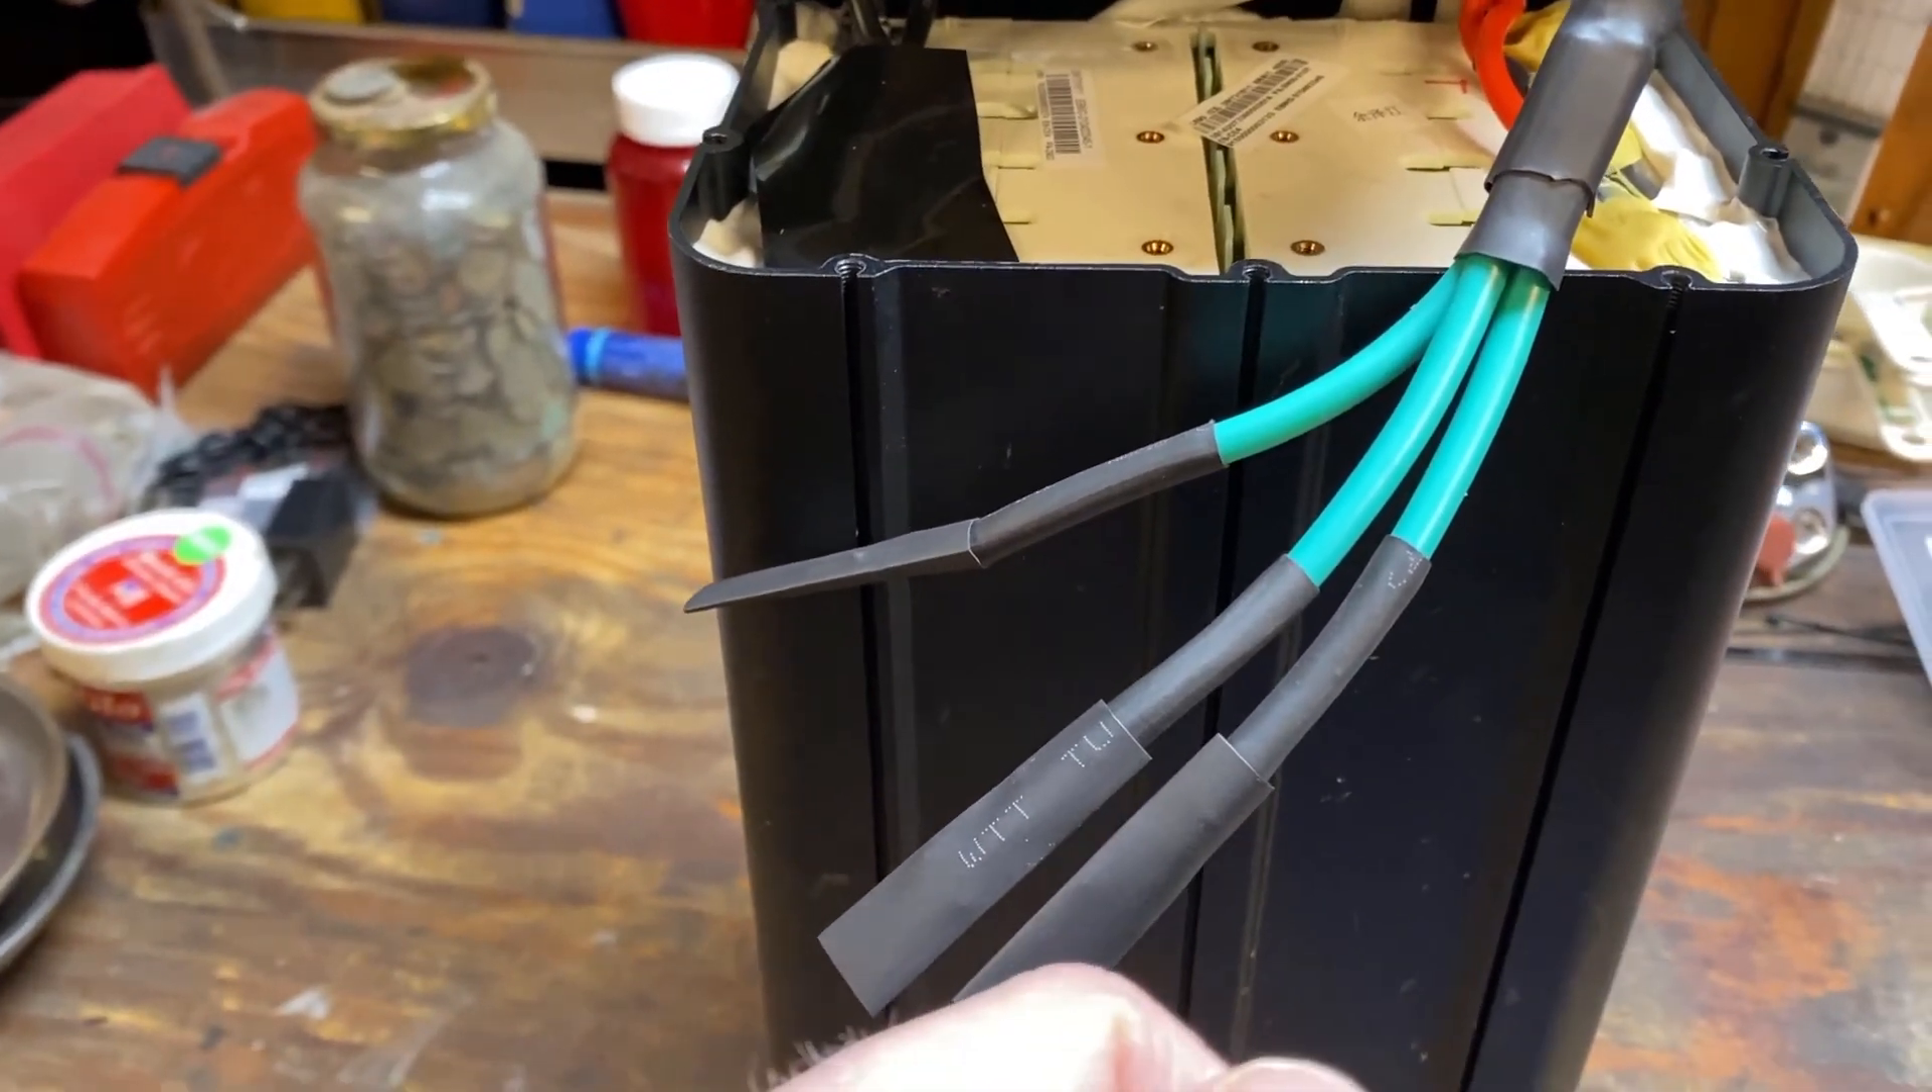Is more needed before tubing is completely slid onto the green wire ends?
No.